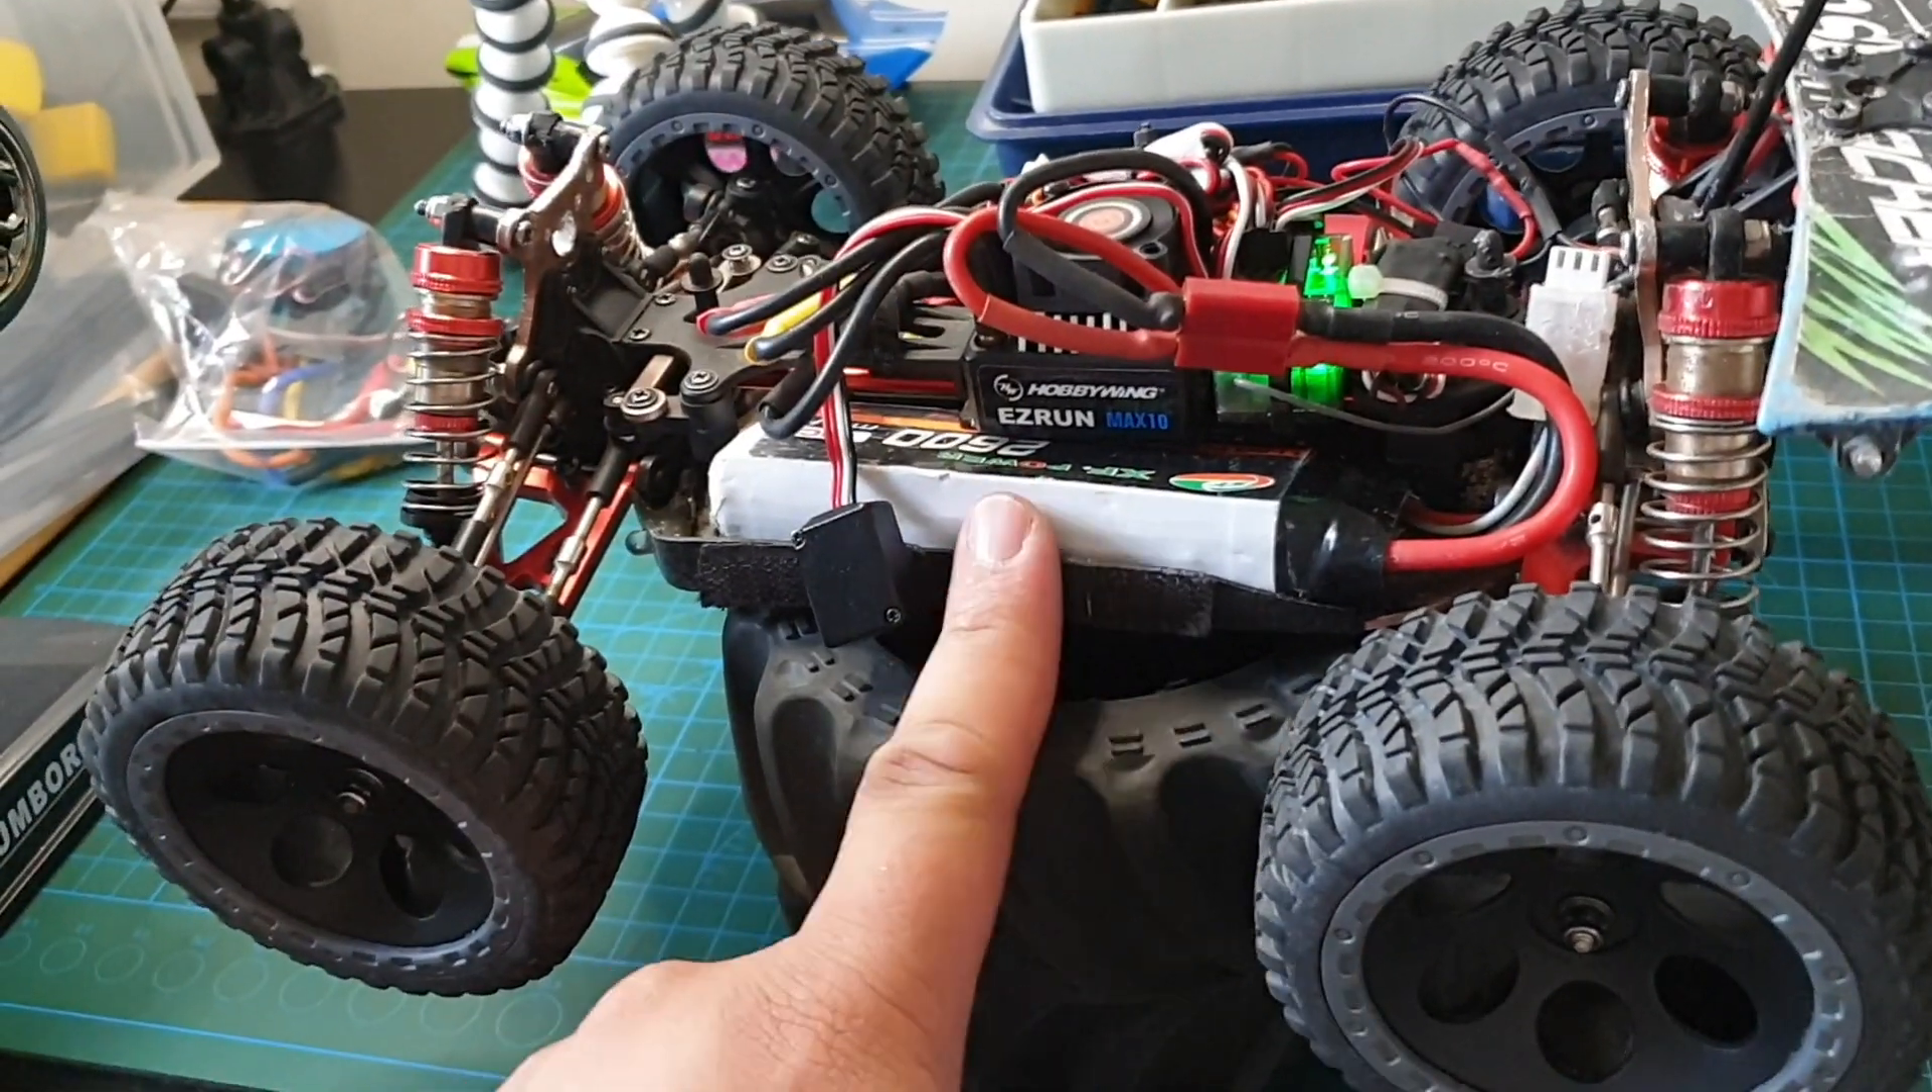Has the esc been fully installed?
Yes.